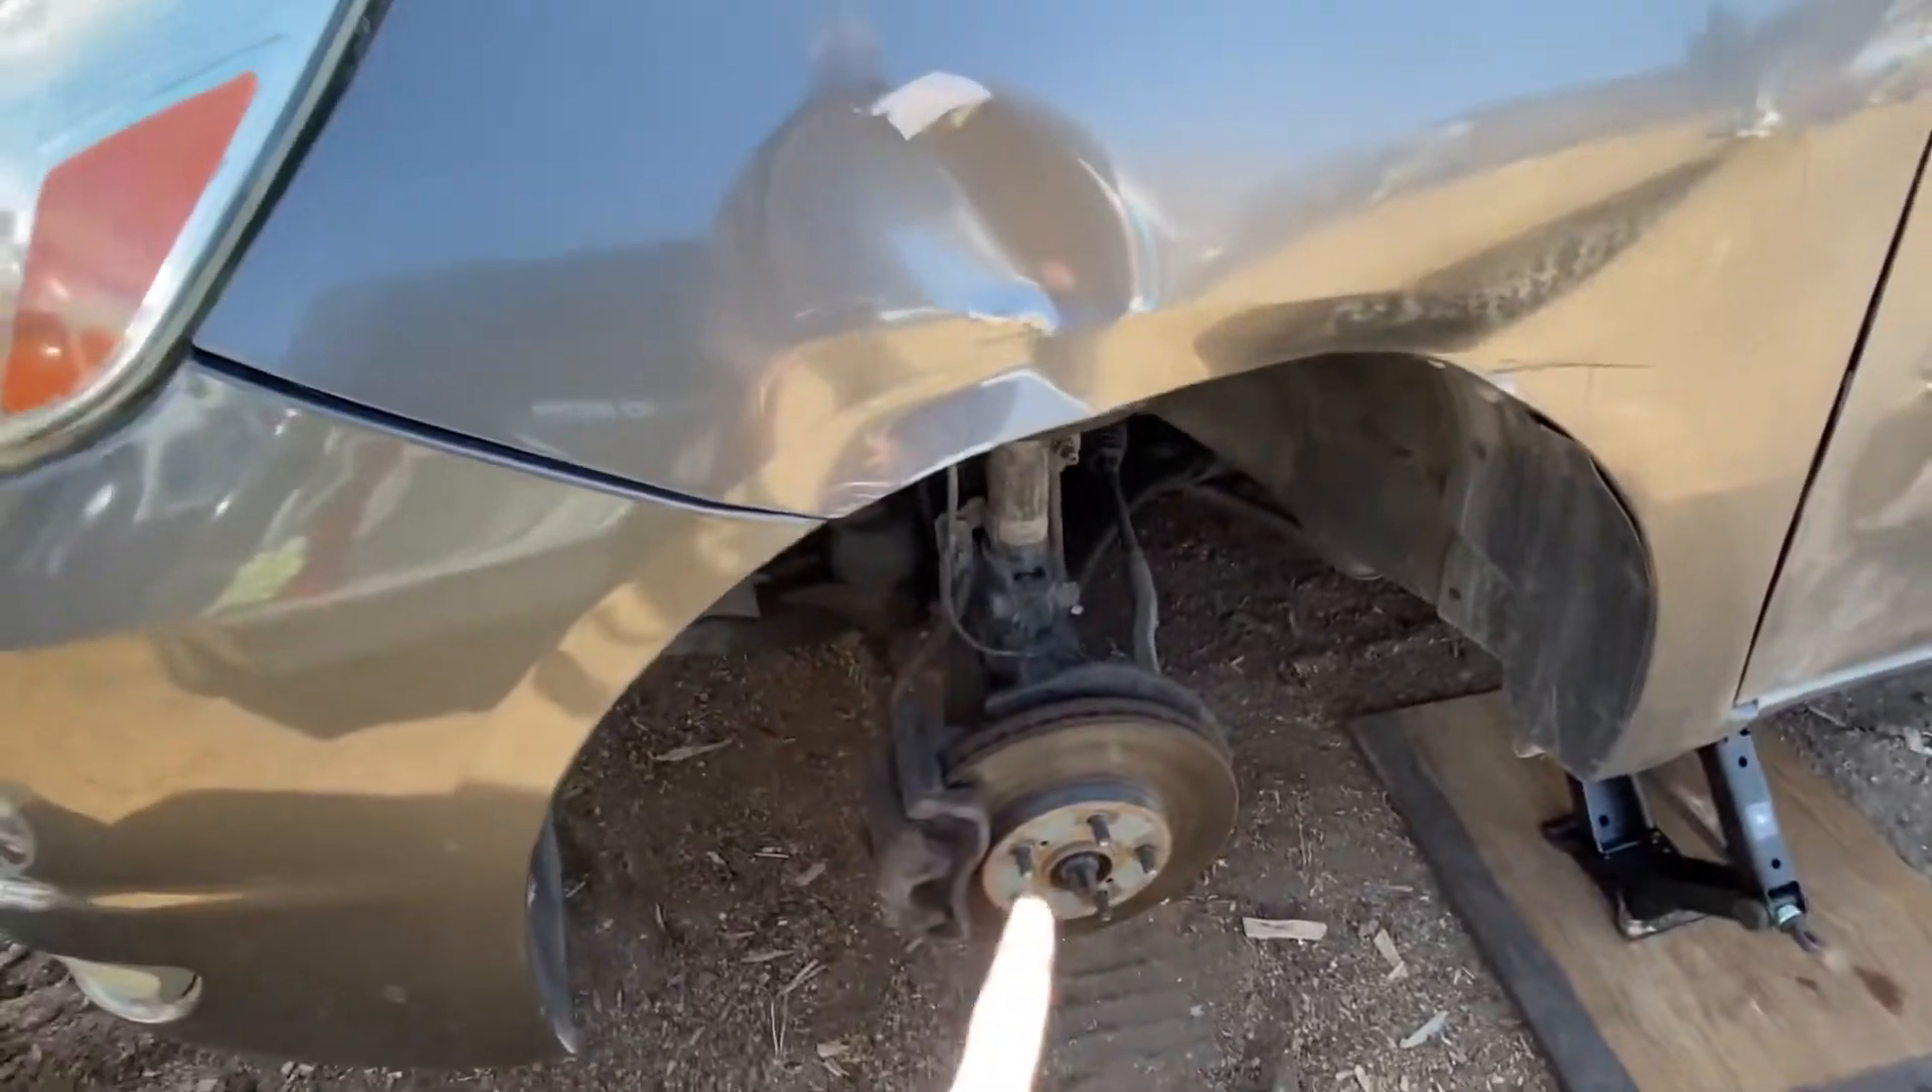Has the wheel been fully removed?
Yes.